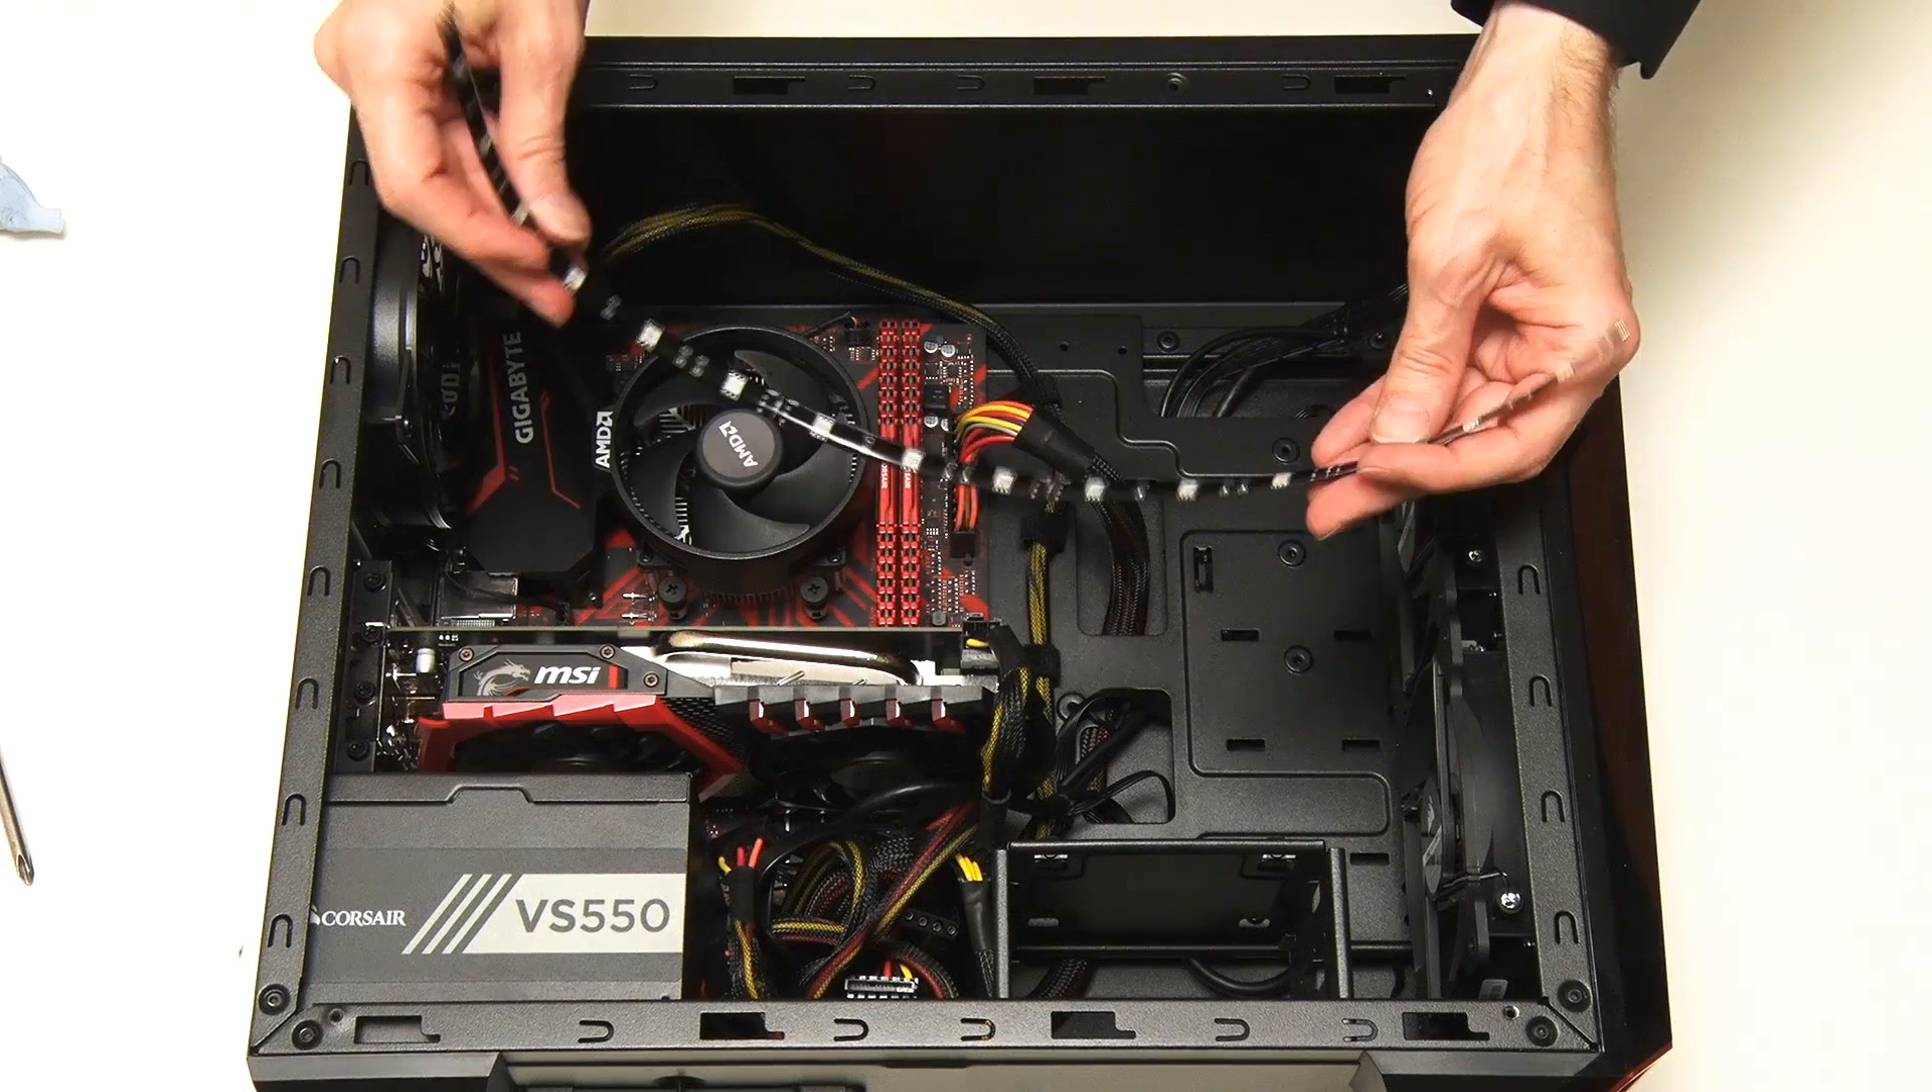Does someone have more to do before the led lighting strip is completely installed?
Yes.